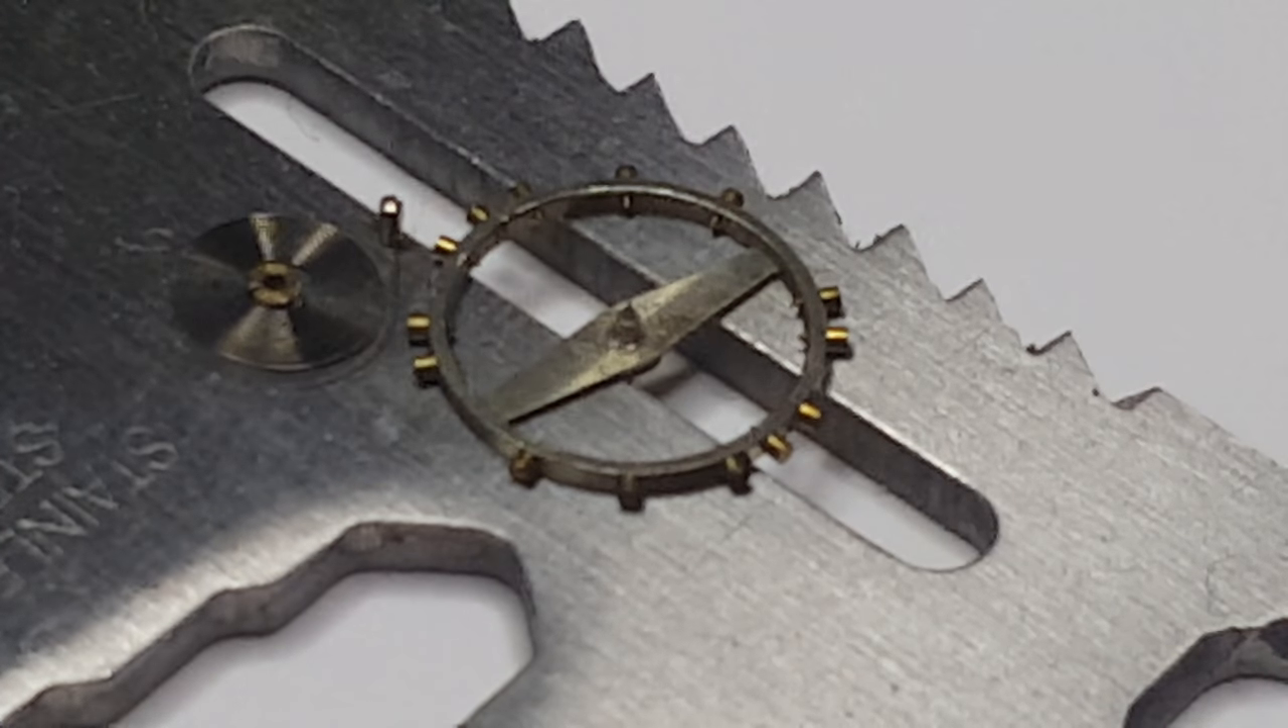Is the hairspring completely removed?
Yes.